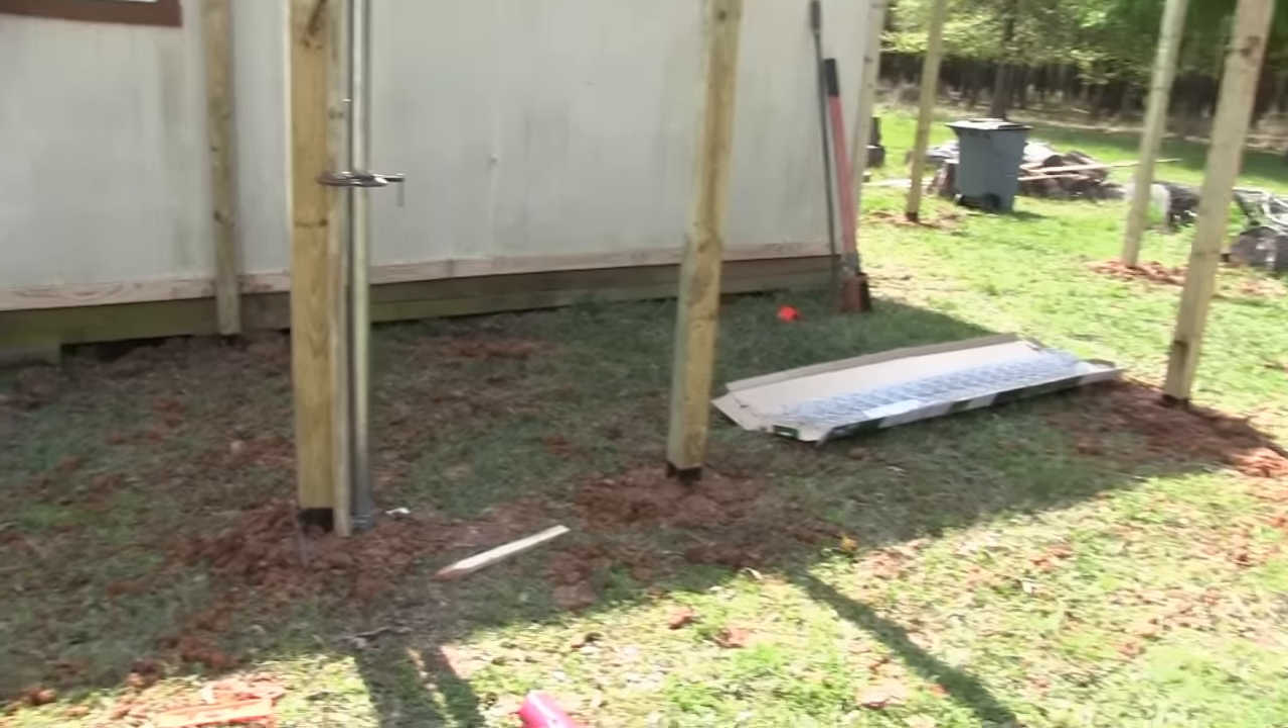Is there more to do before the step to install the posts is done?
No.